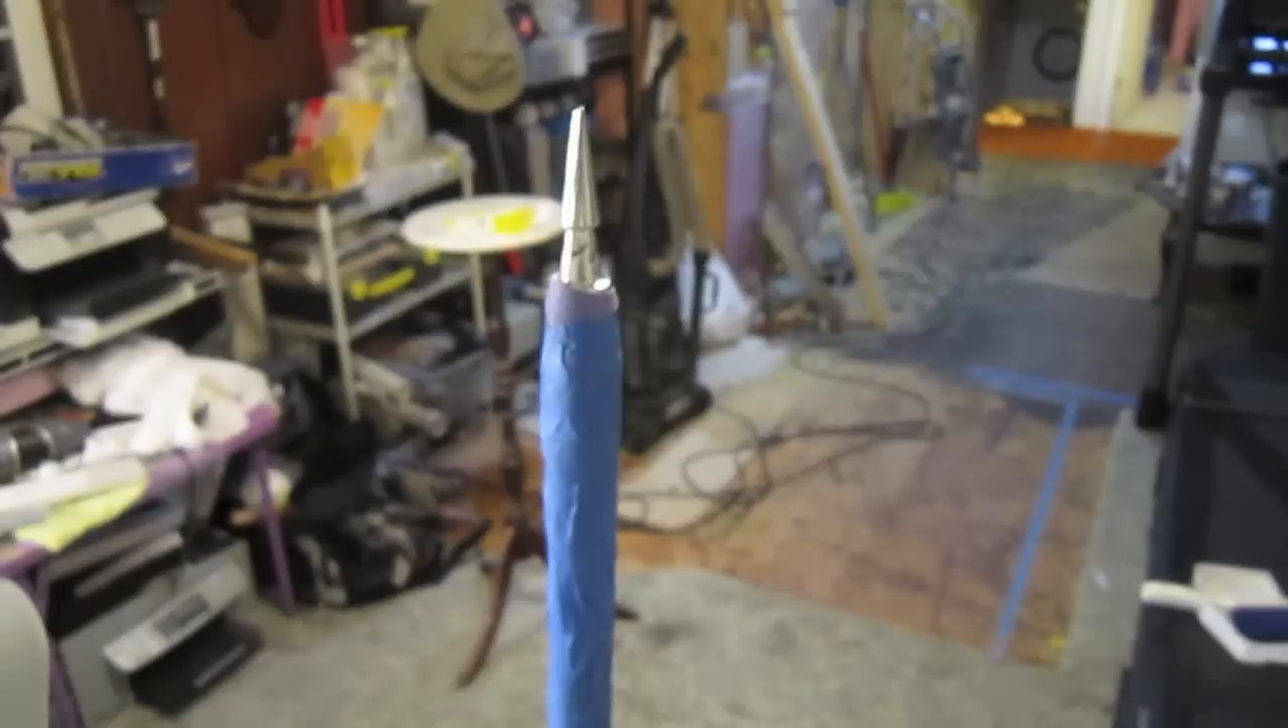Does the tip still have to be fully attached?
No.